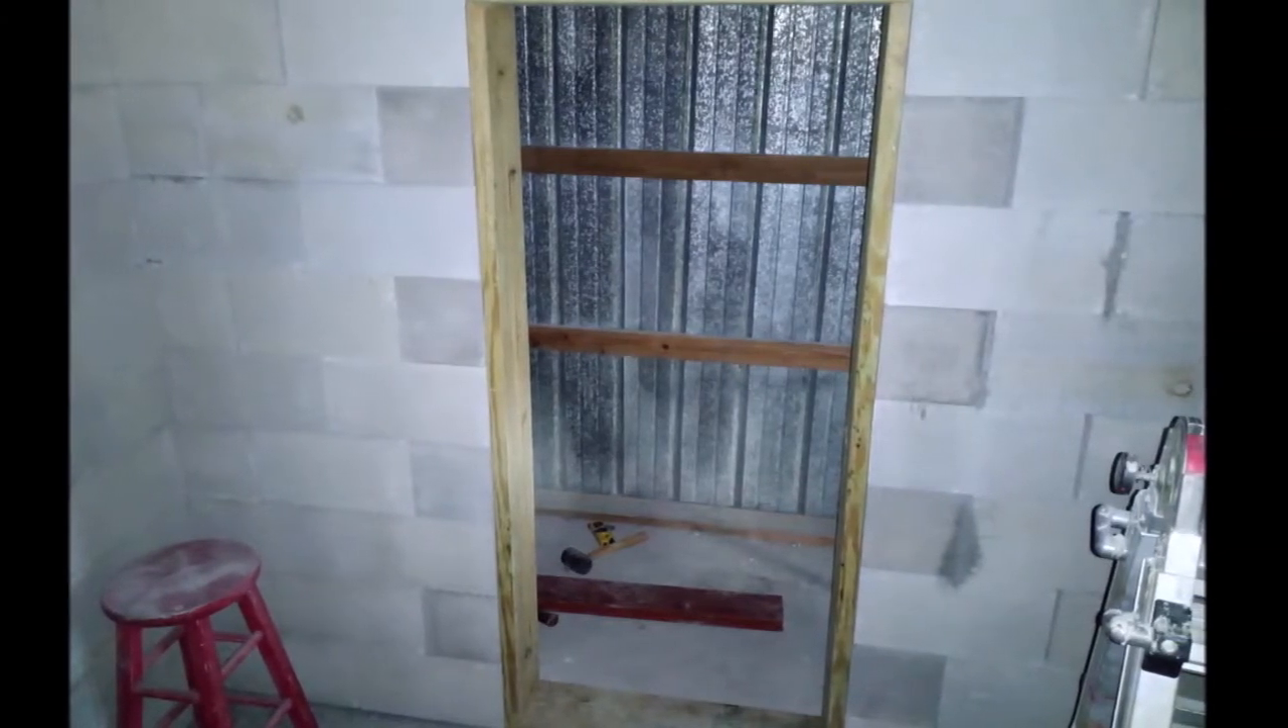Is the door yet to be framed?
No.